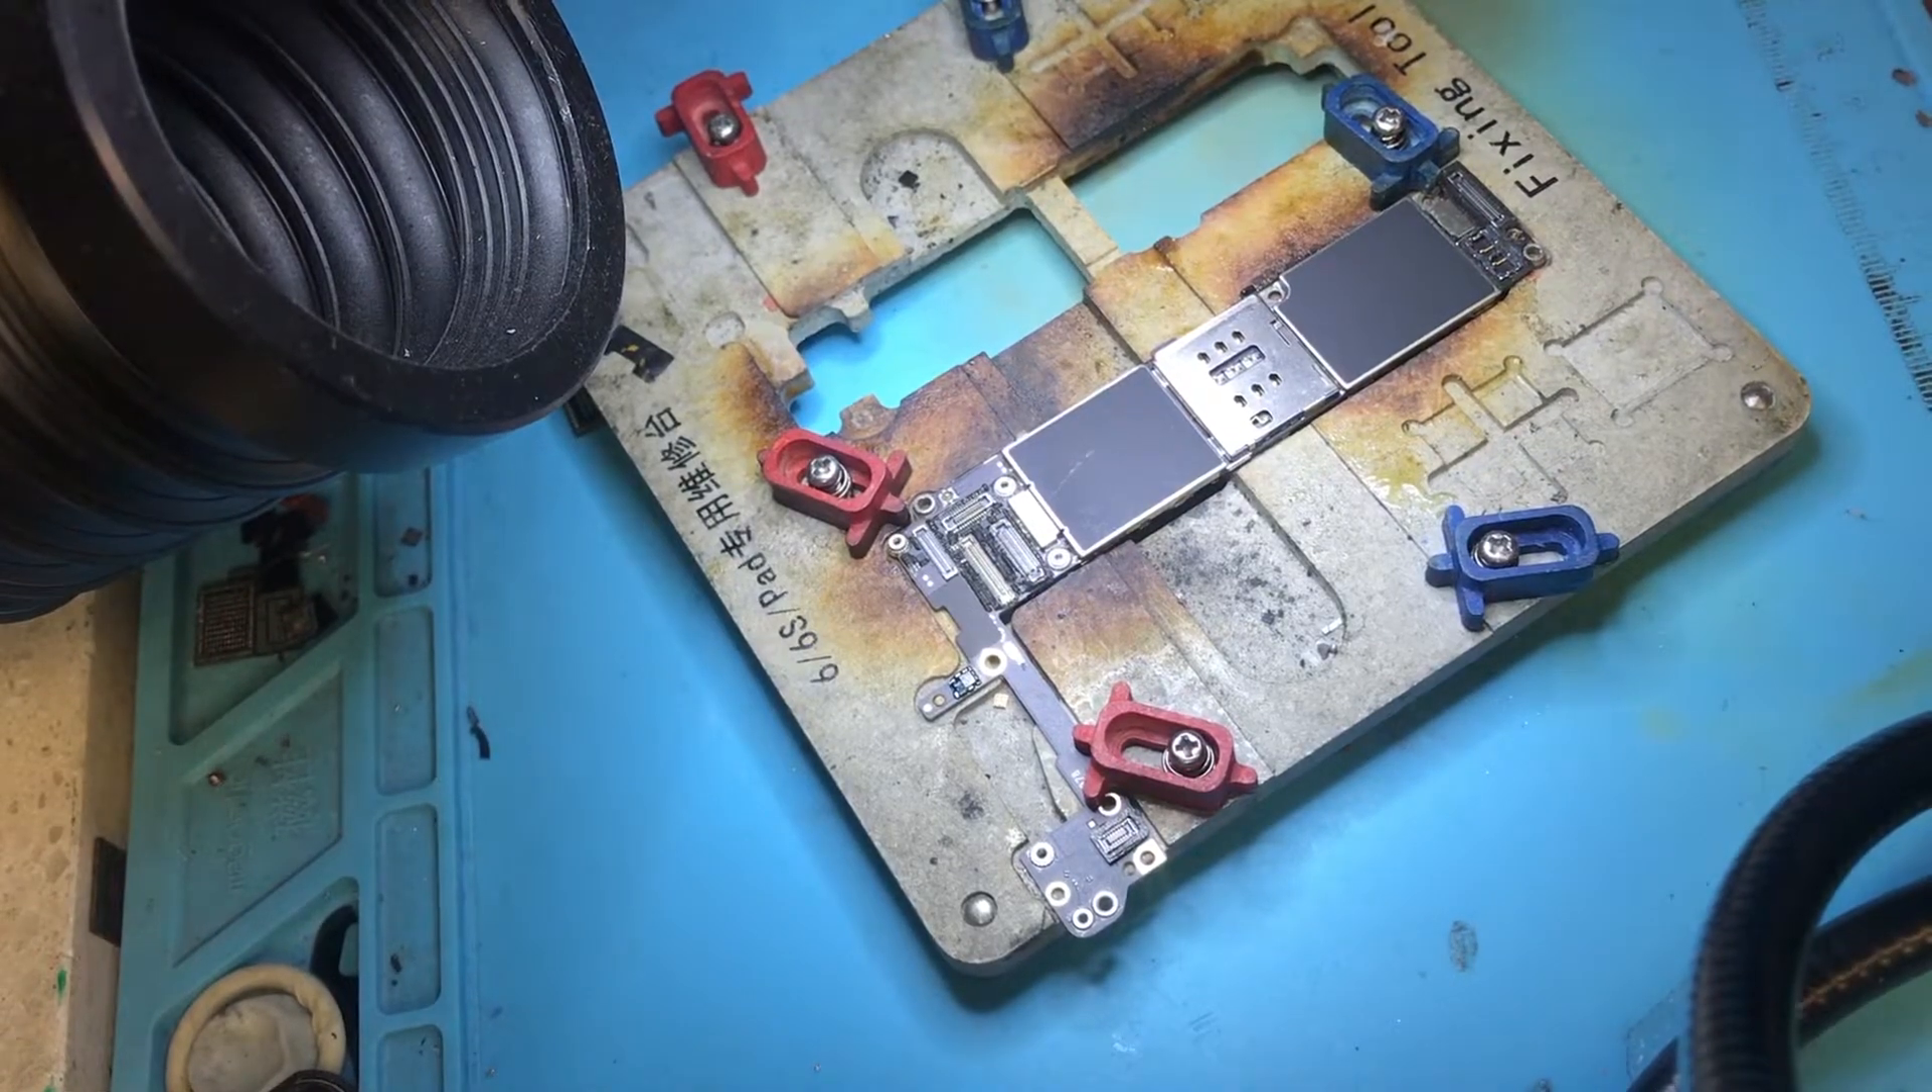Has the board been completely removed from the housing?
Yes.